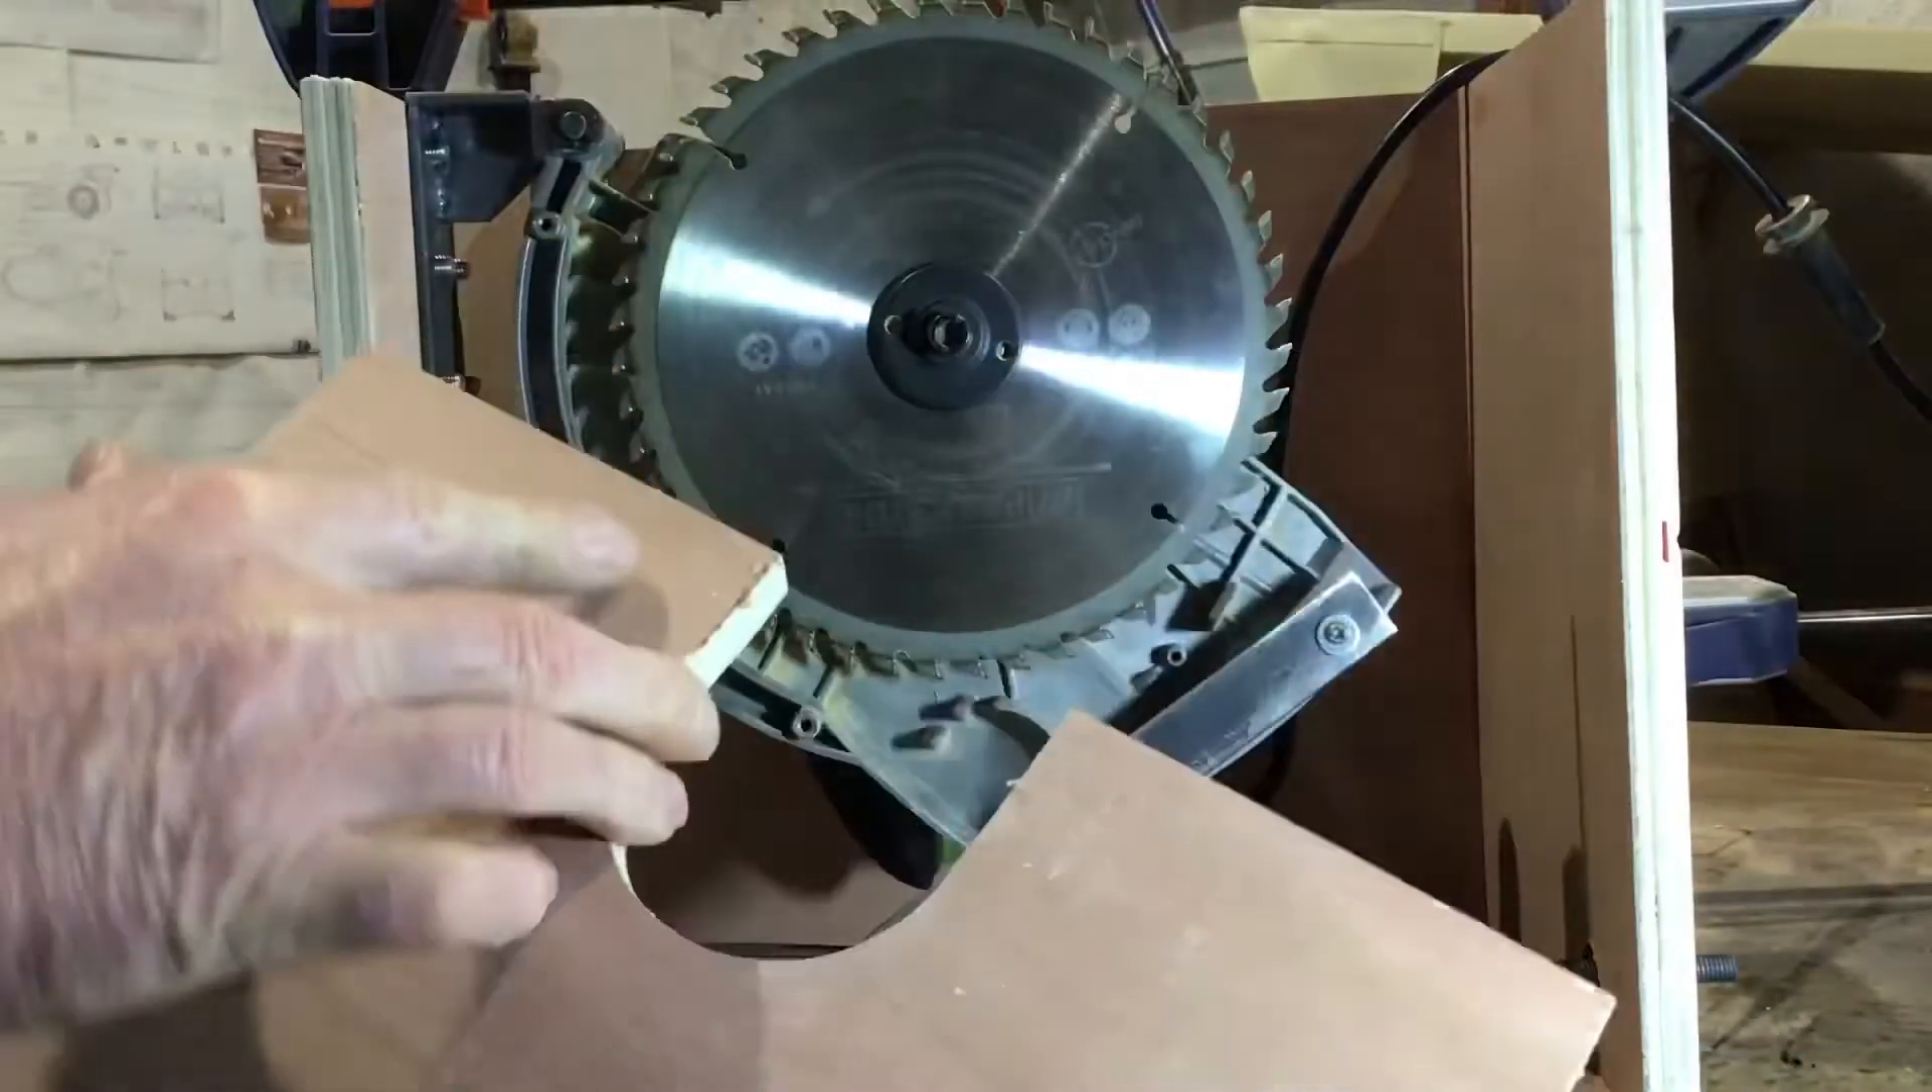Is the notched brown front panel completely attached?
No.